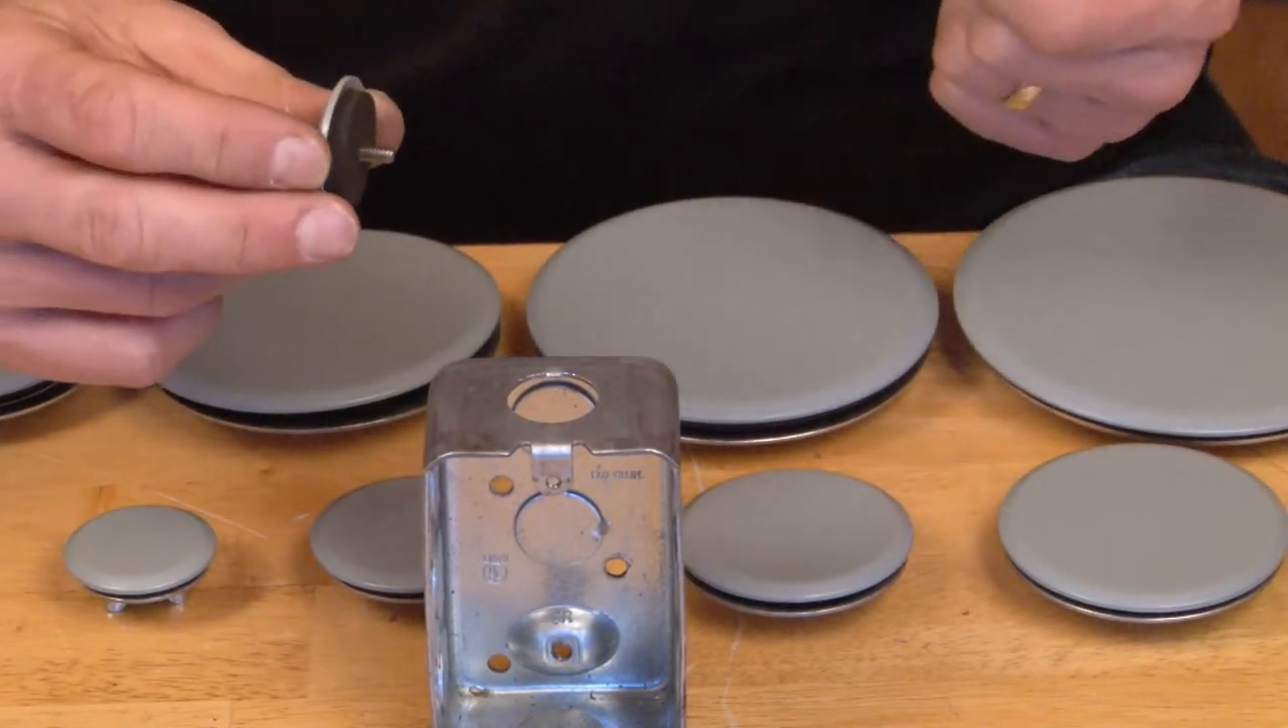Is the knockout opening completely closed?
No.